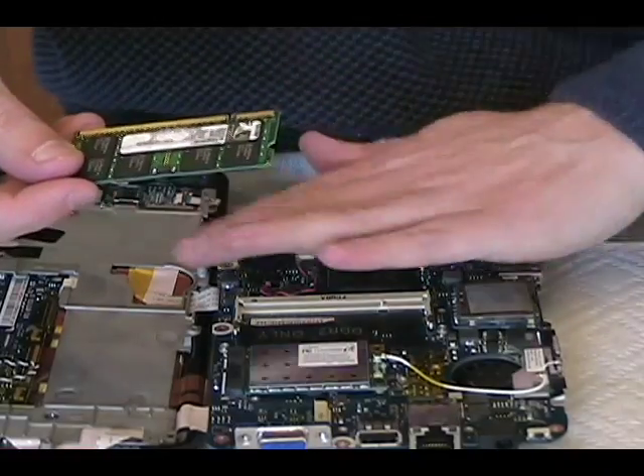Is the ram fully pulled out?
Yes.